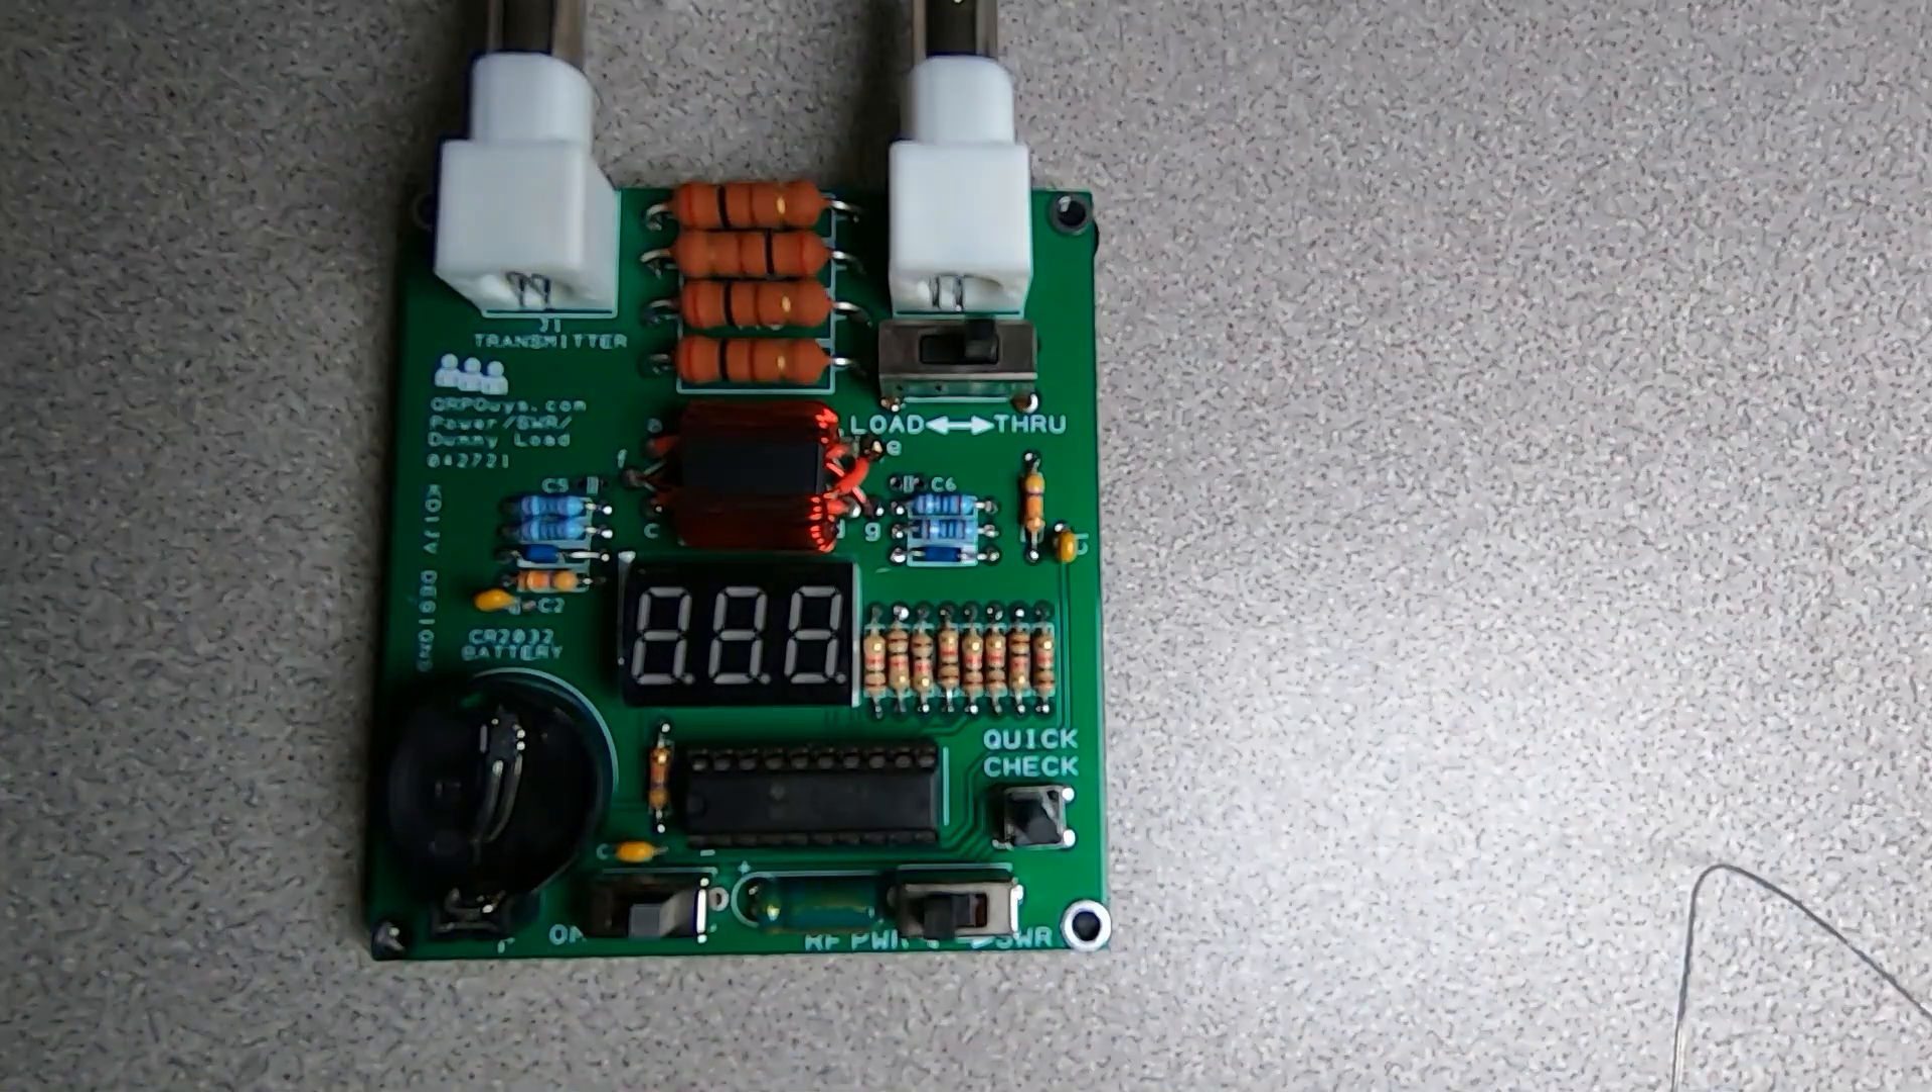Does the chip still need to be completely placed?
No.